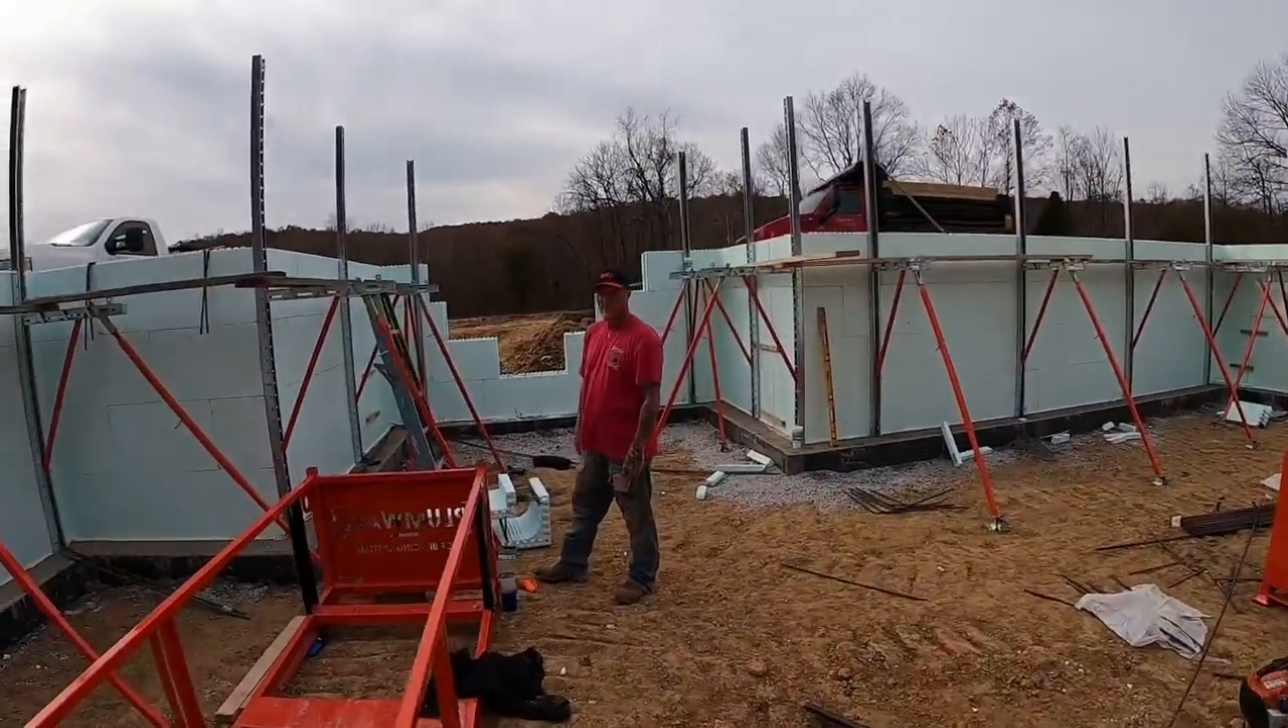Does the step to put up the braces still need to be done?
No.